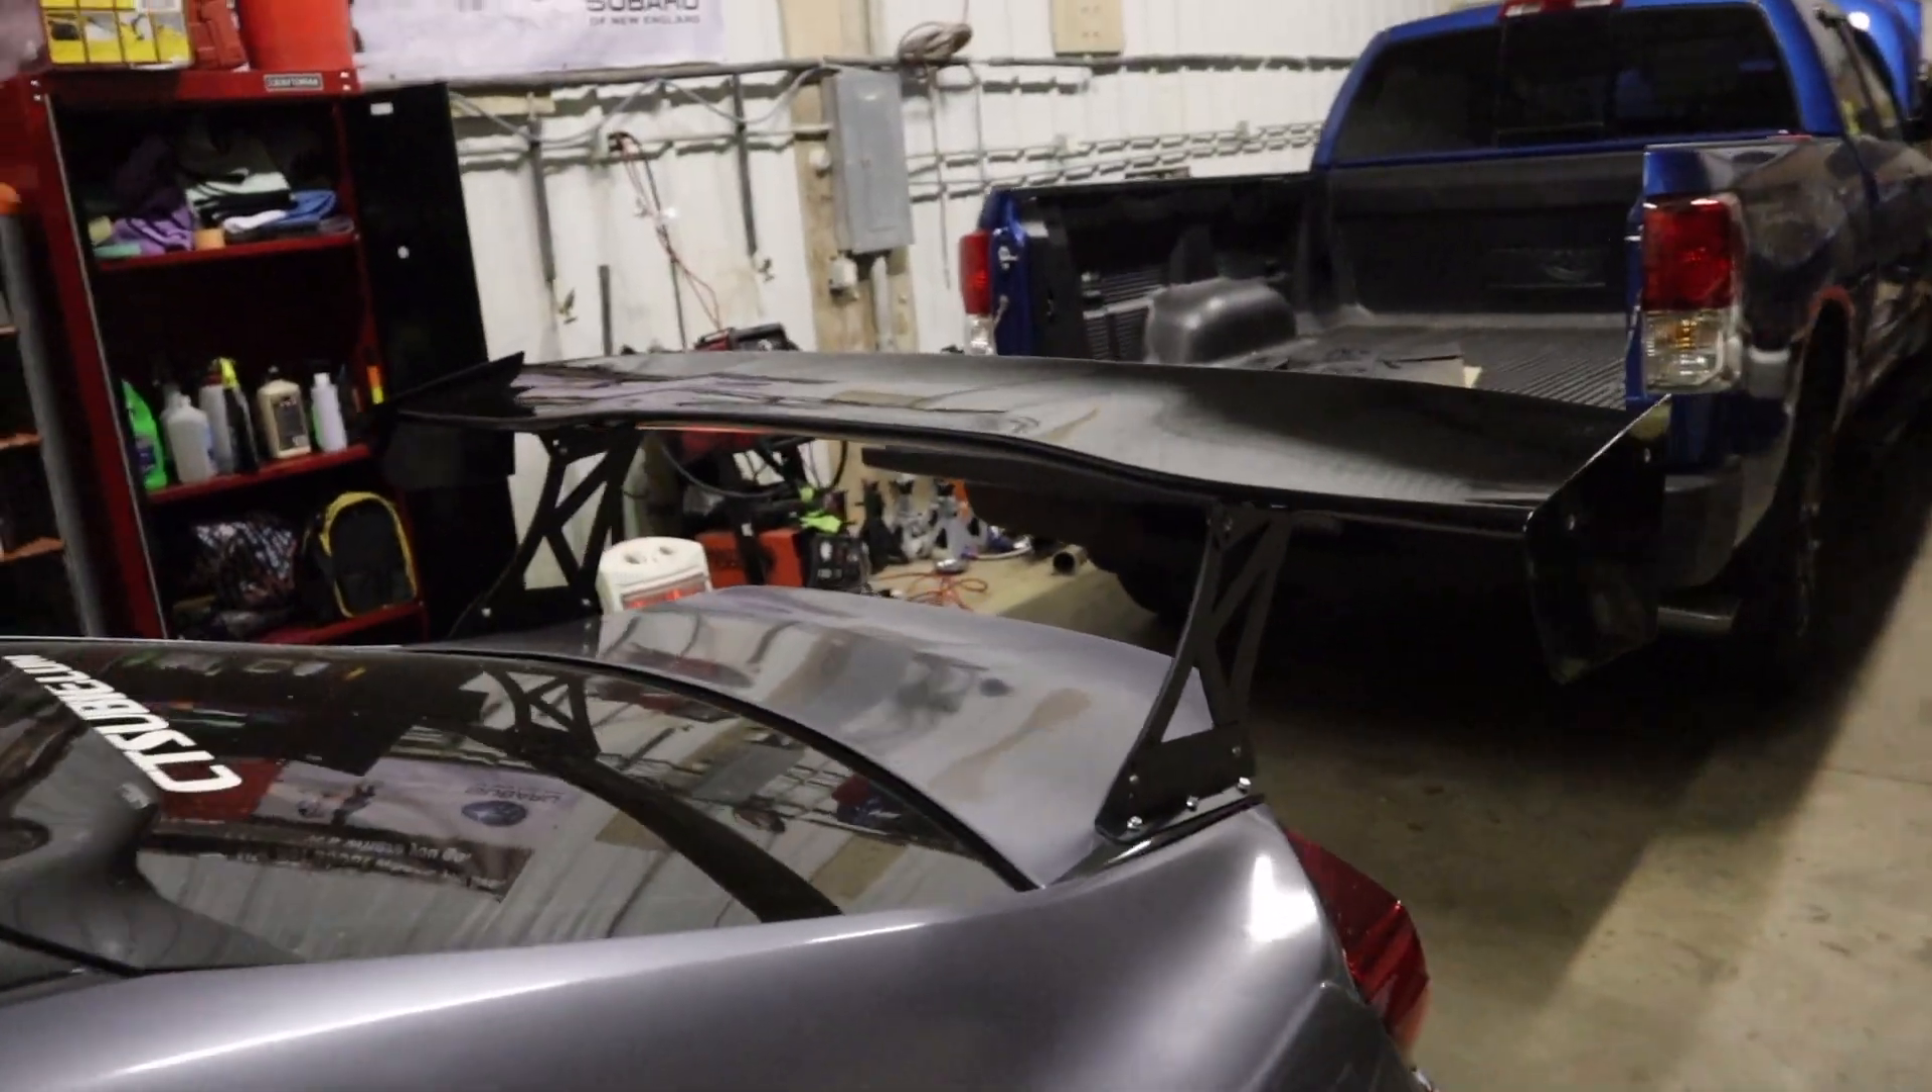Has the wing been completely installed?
Yes.